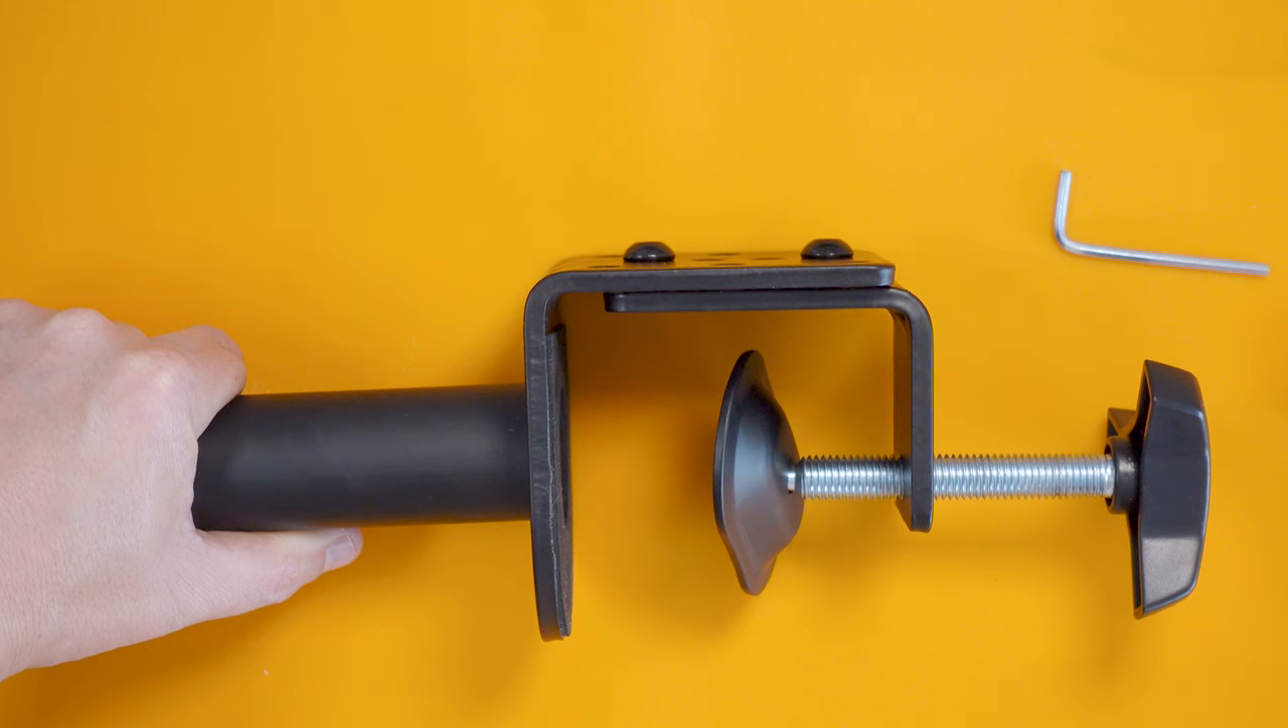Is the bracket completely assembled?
Yes.